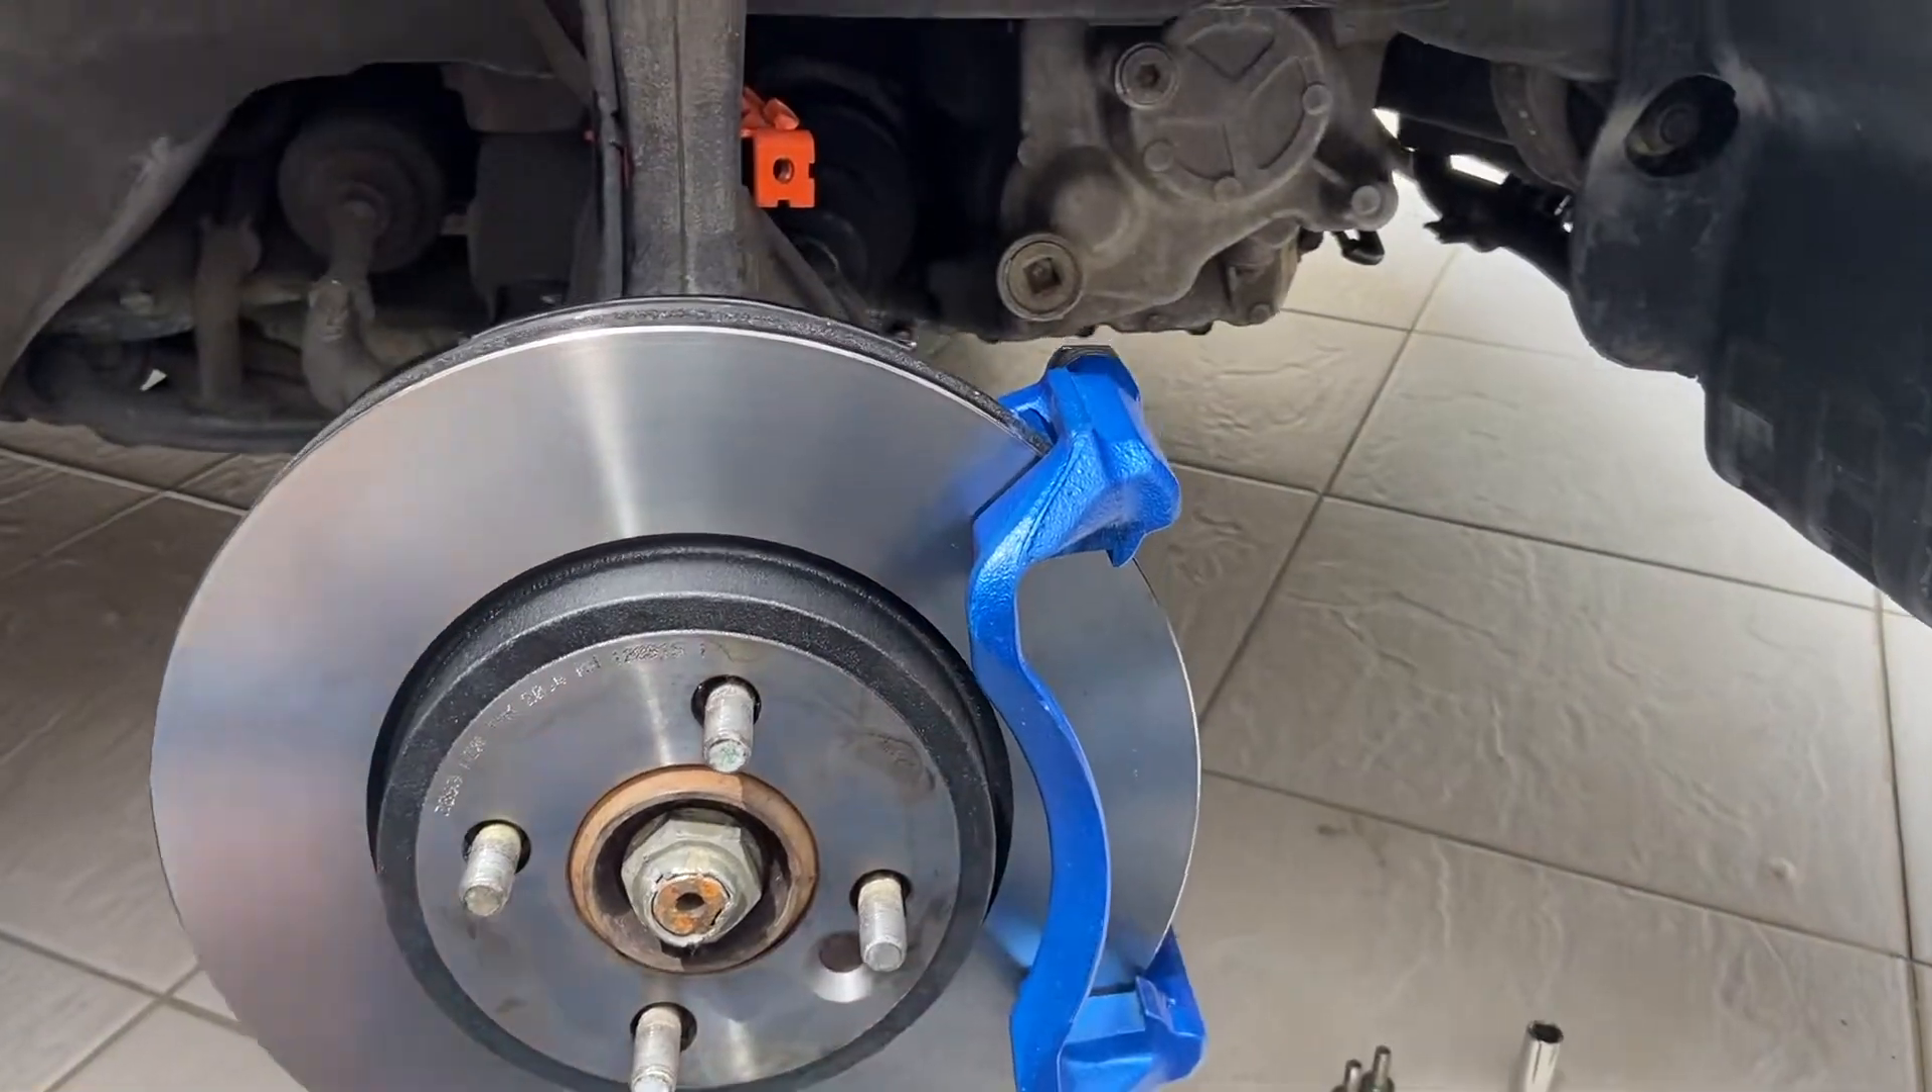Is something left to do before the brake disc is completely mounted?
No.